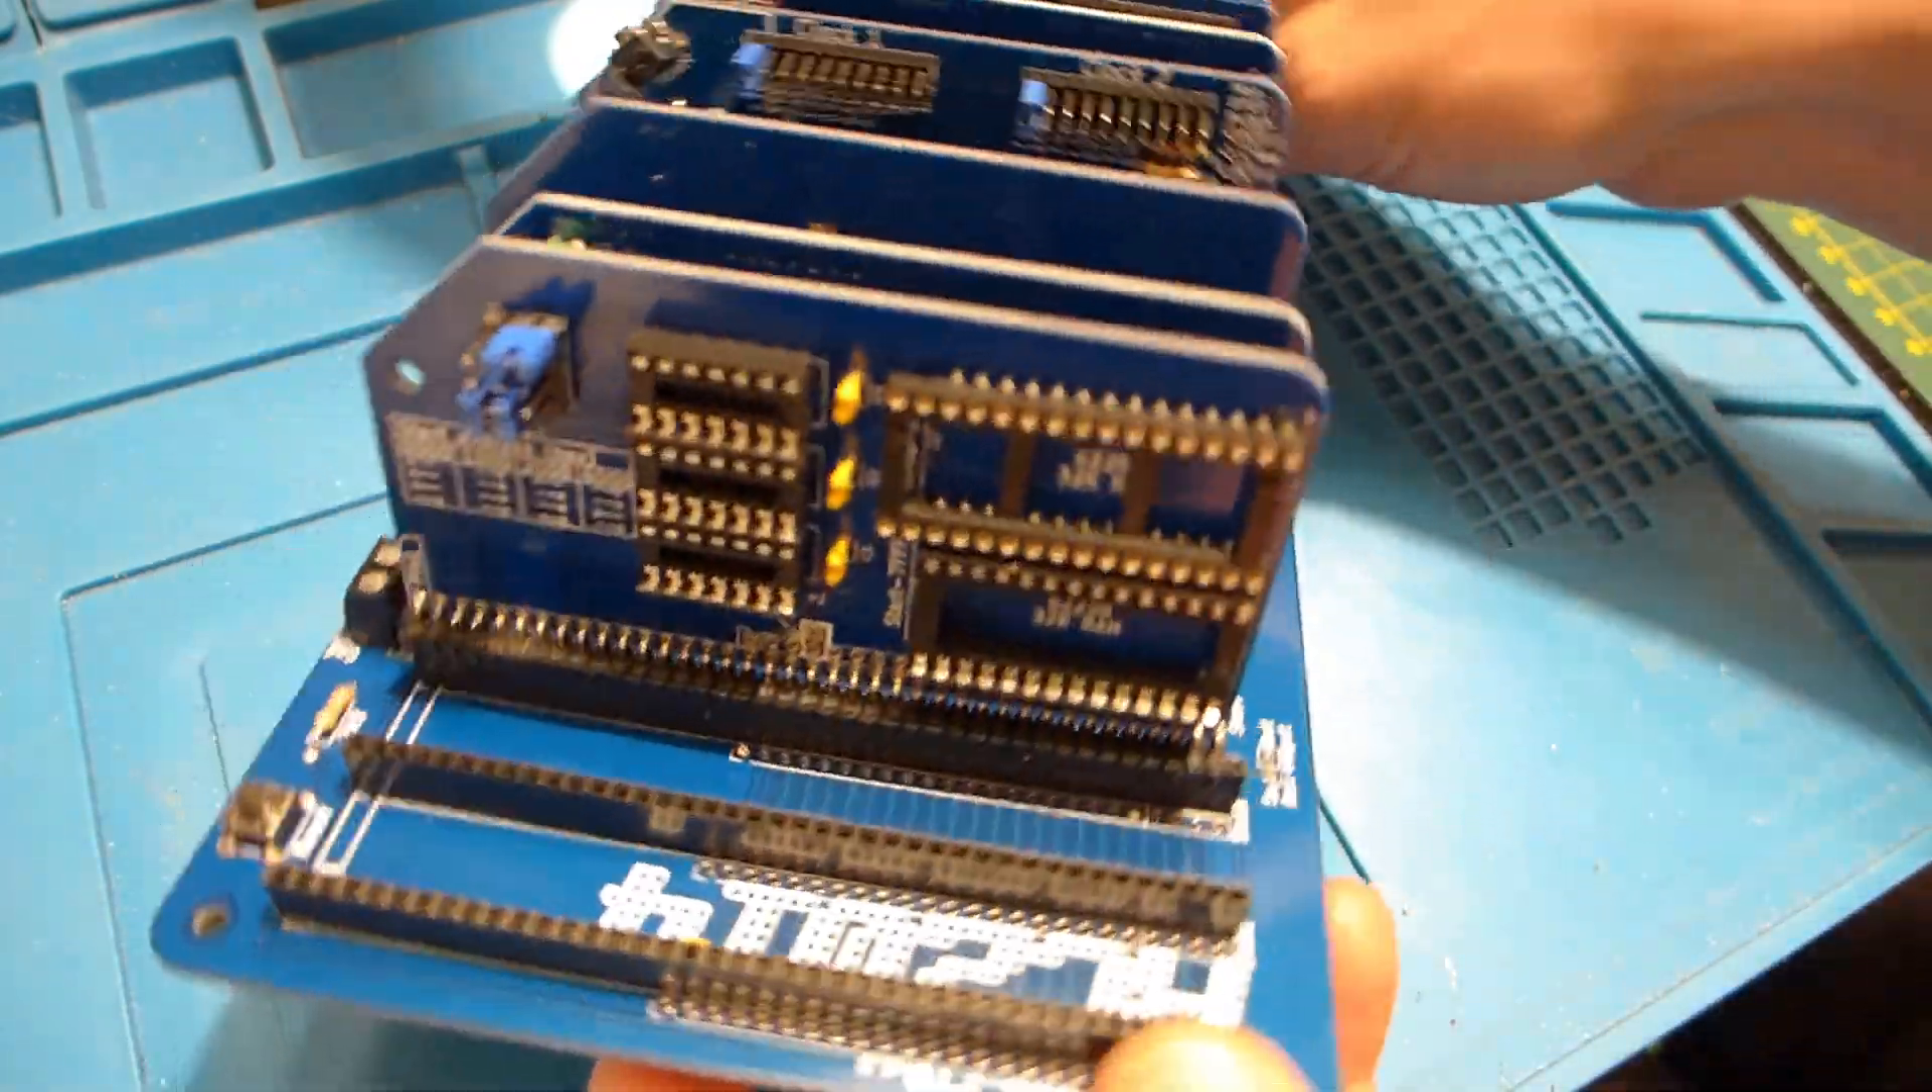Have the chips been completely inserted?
No.